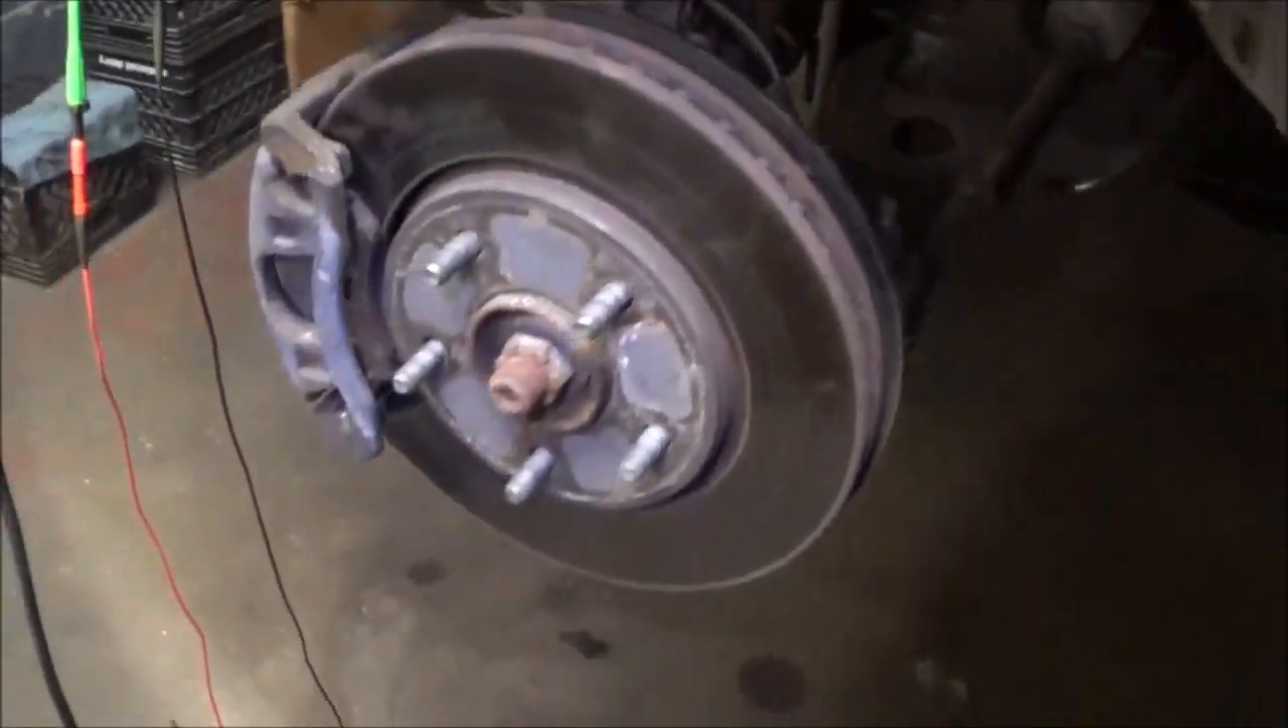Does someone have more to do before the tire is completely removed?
No.